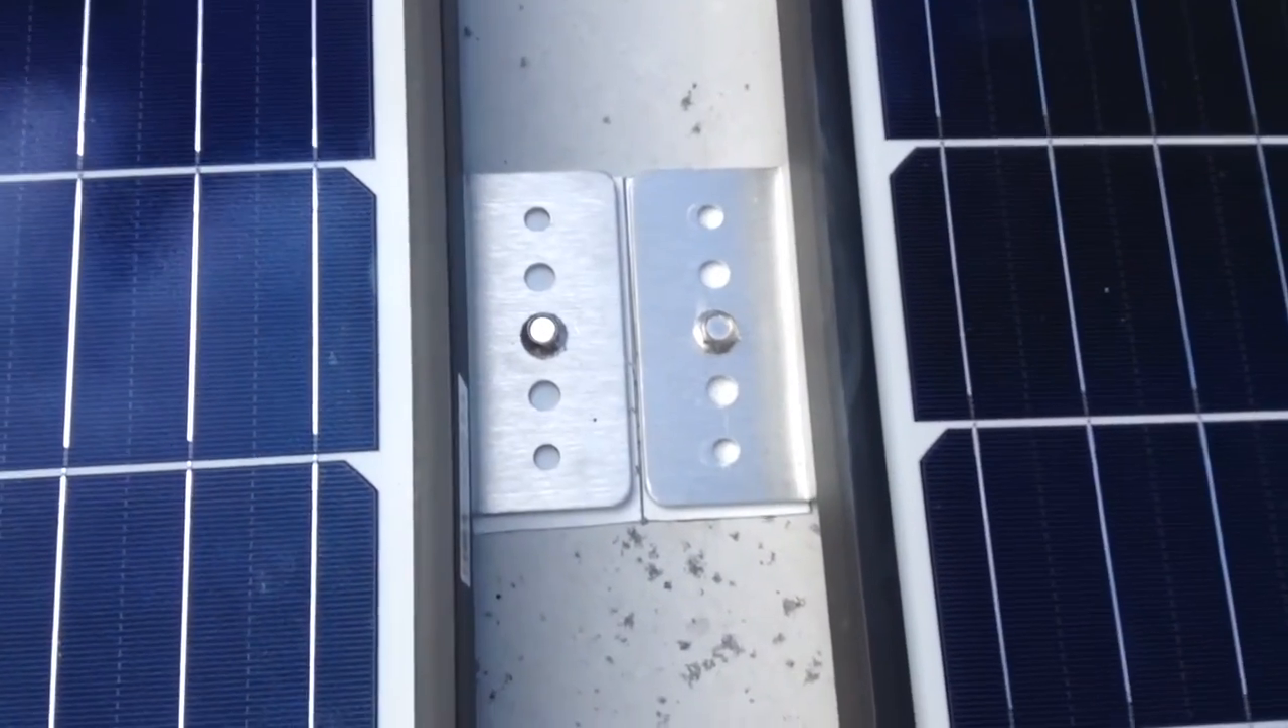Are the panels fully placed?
Yes.